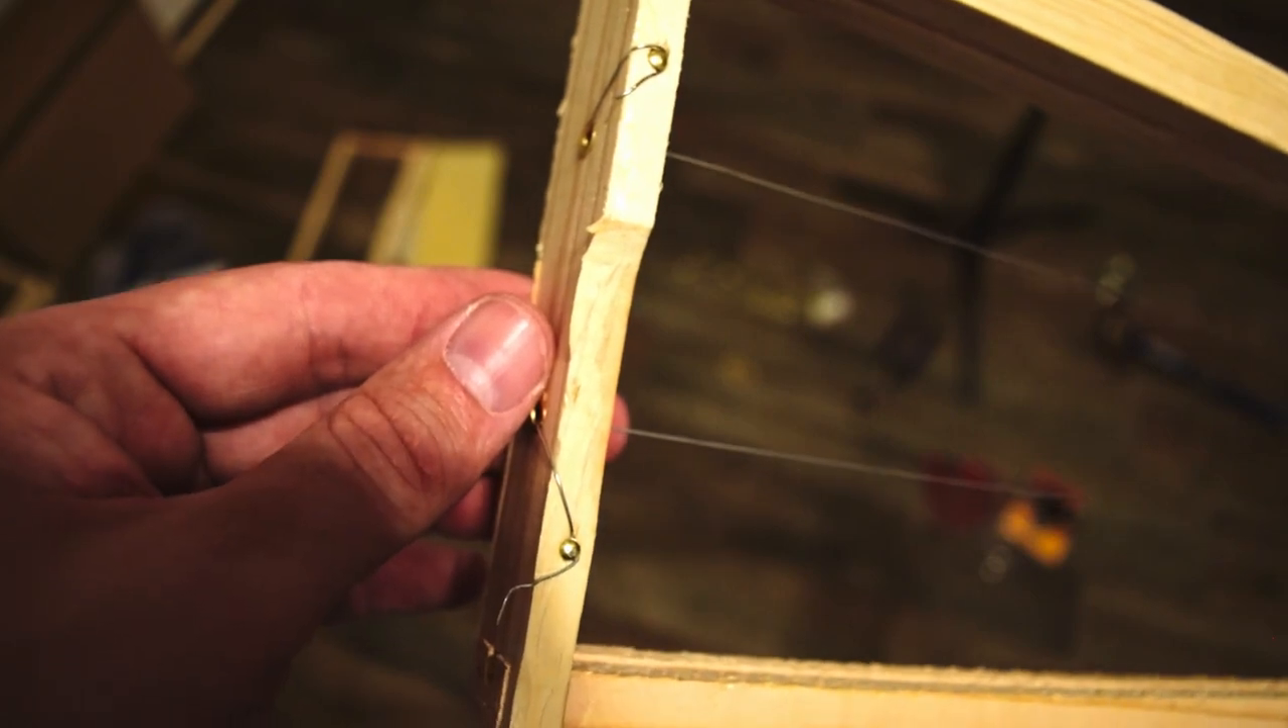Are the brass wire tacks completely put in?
Yes.